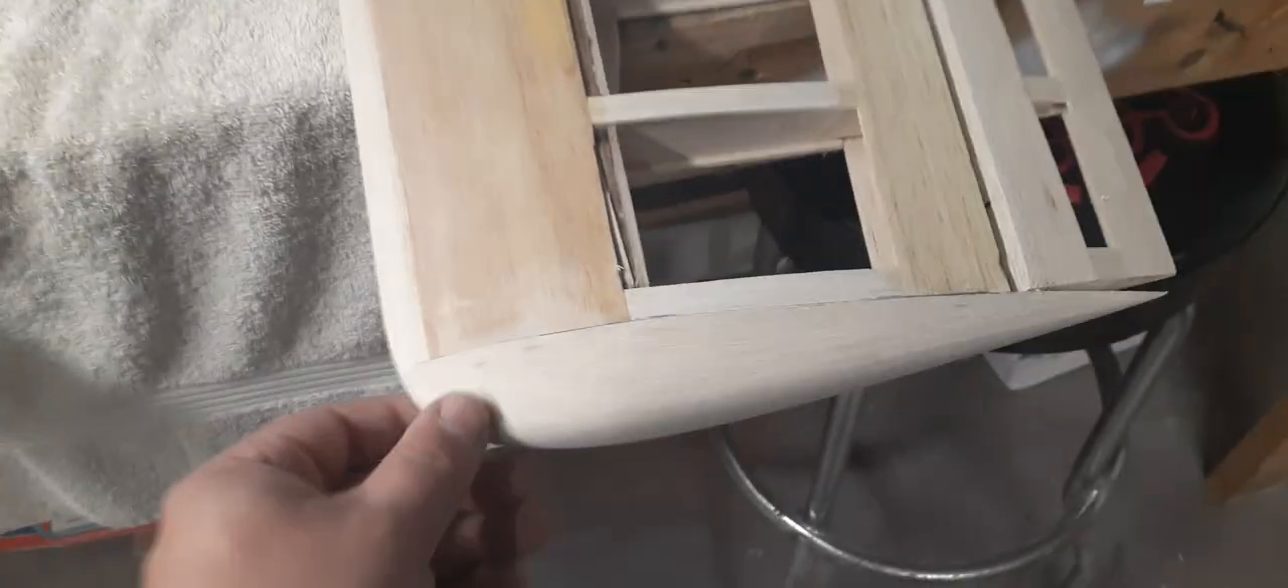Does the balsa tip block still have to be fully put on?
No.